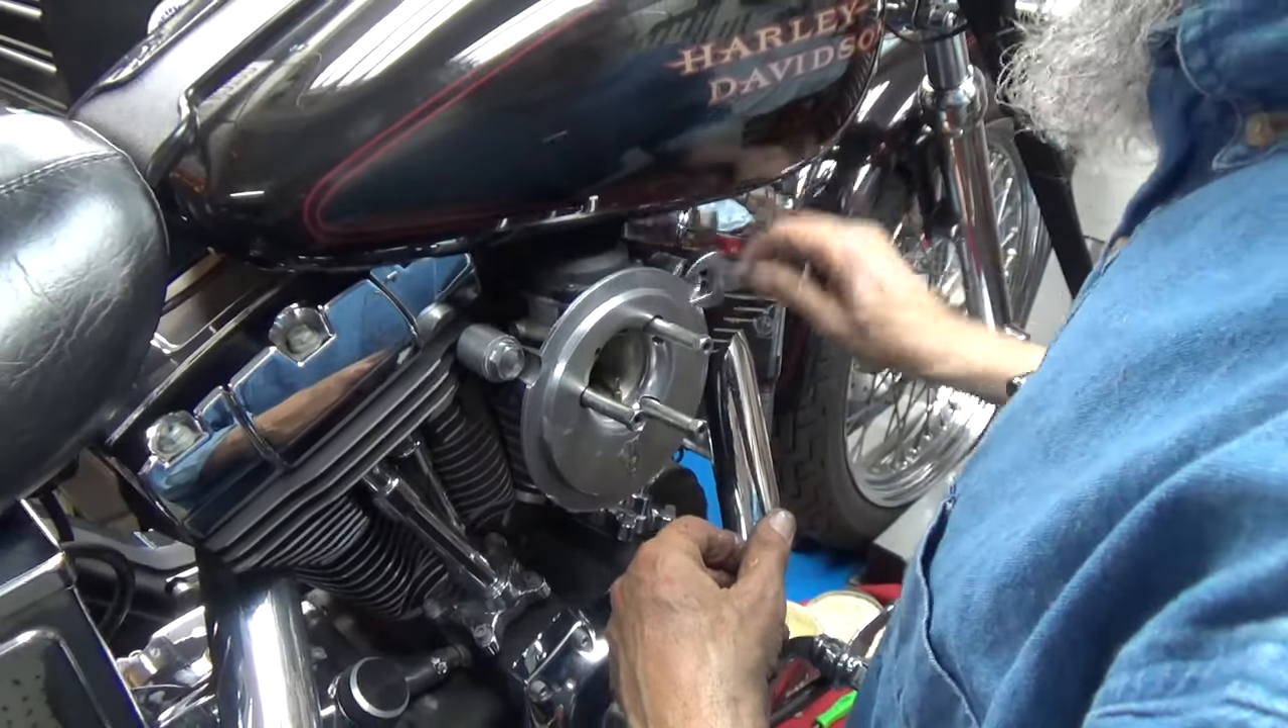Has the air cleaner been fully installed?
No.